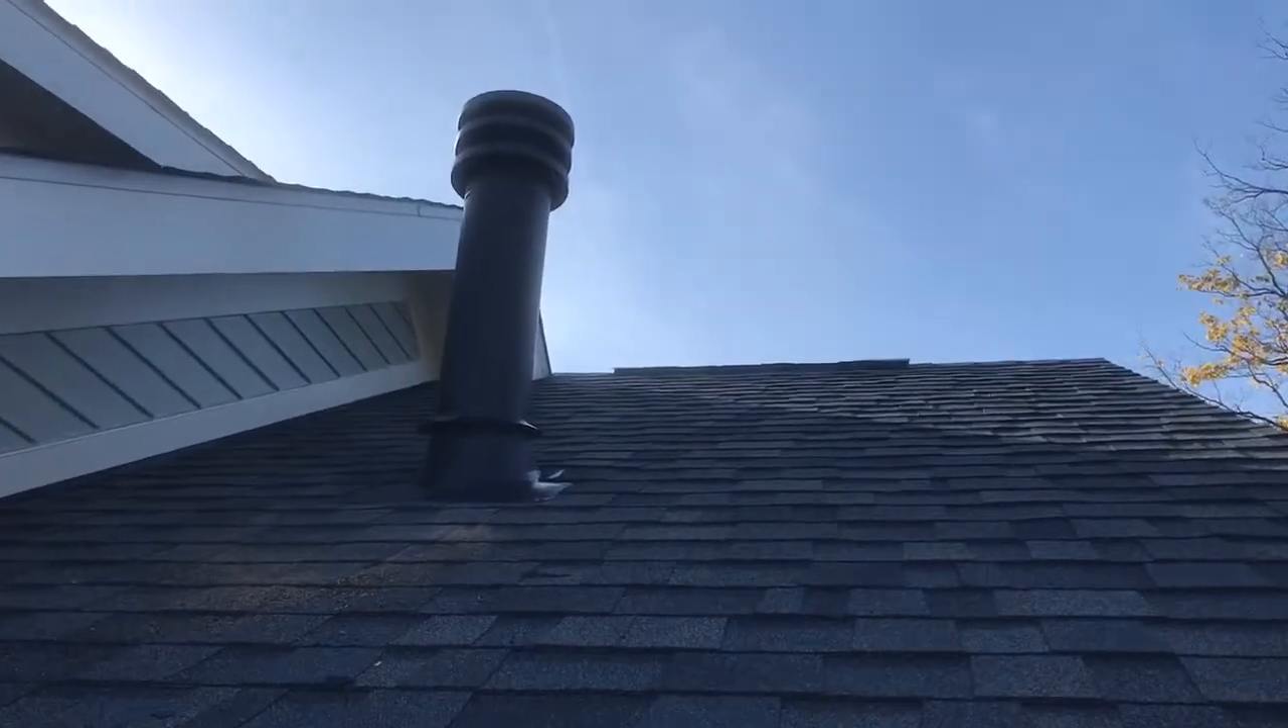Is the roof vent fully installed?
Yes.